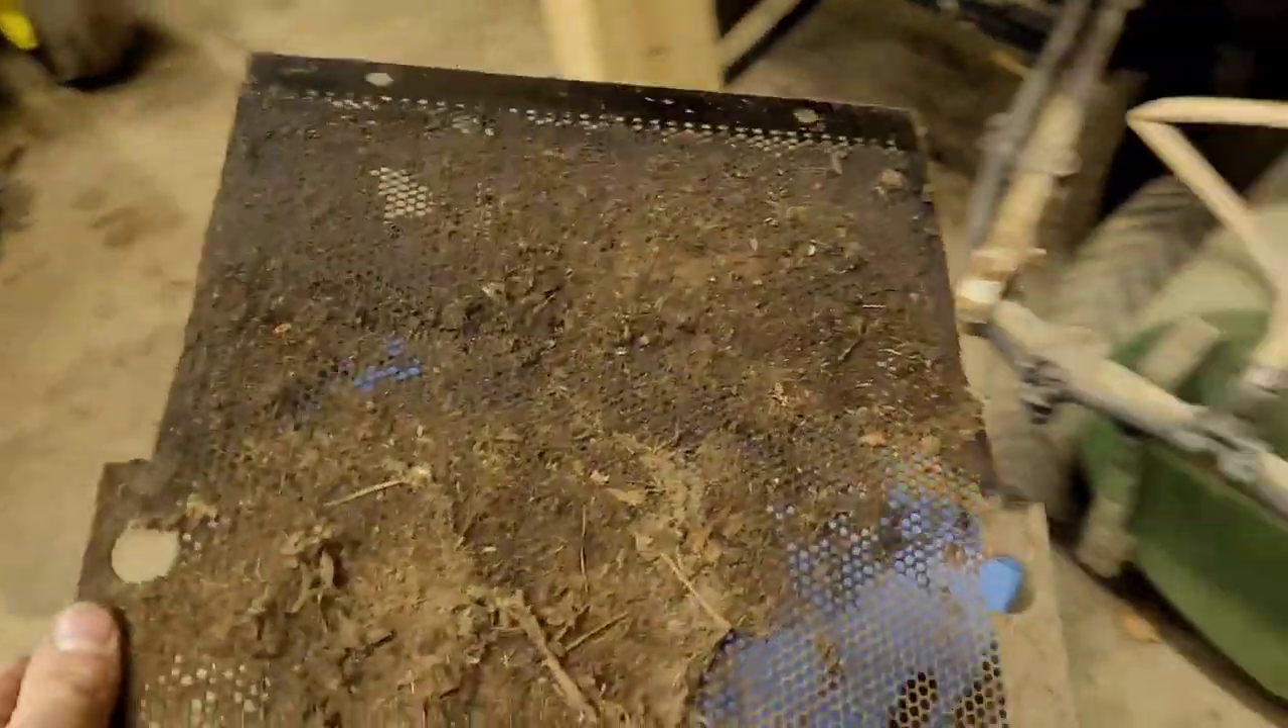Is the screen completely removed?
Yes.